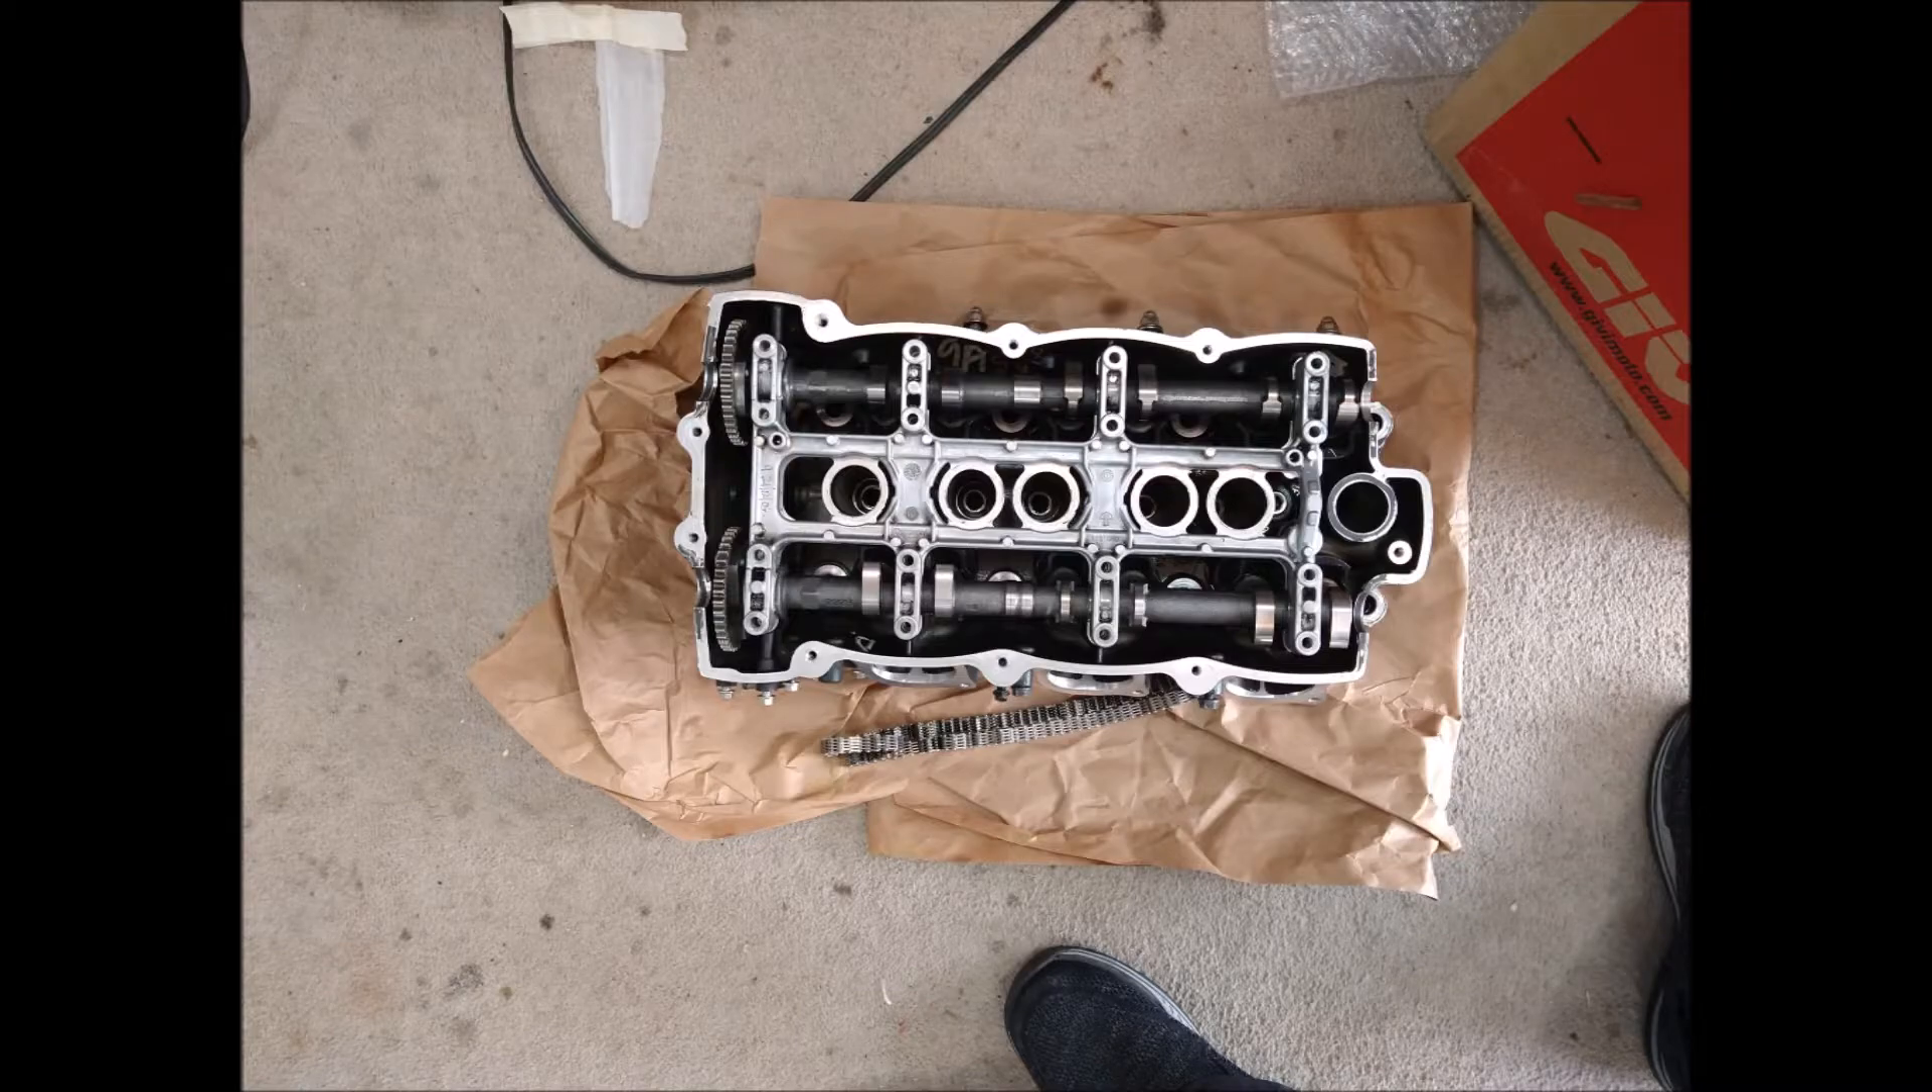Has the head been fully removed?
Yes.